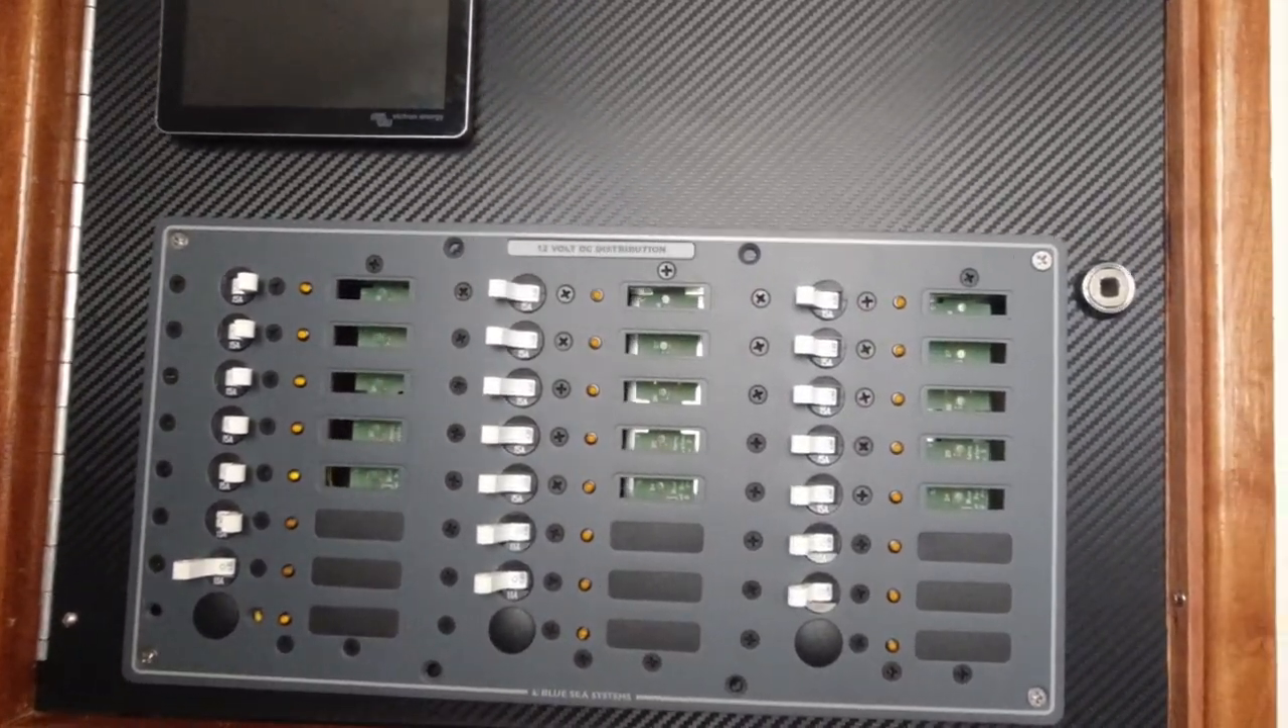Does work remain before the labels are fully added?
Yes.